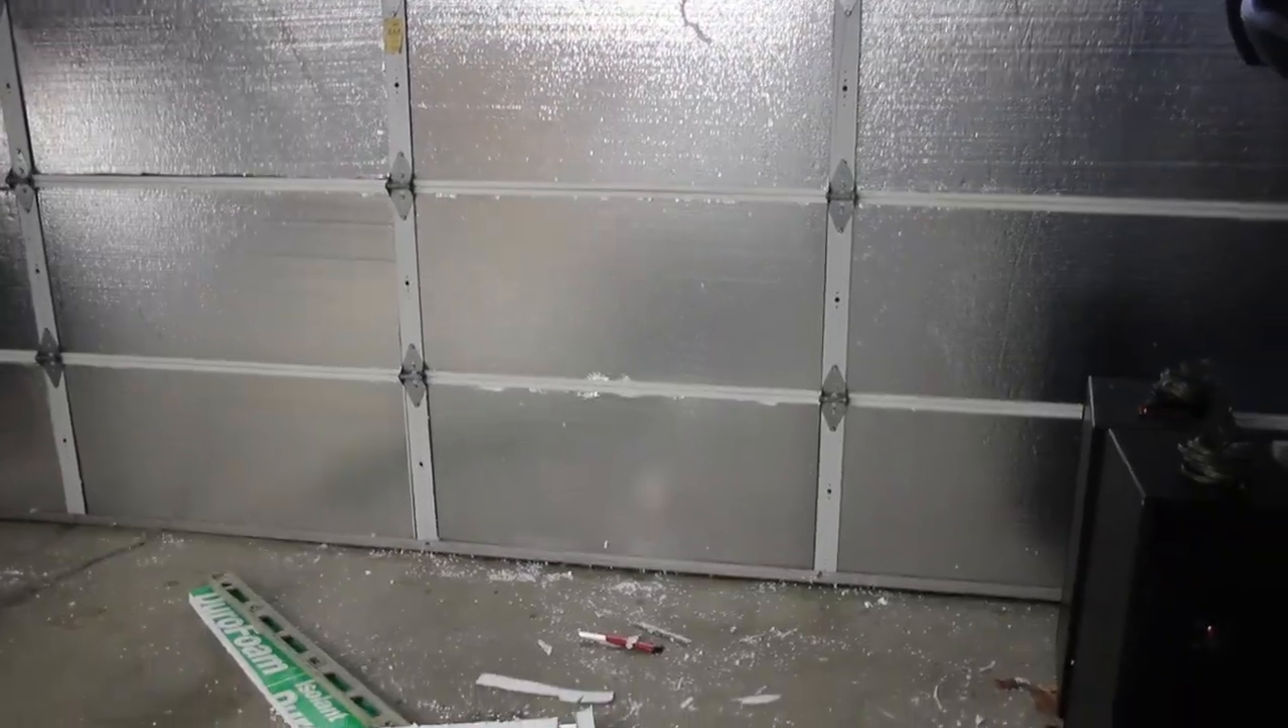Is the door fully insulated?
Yes.